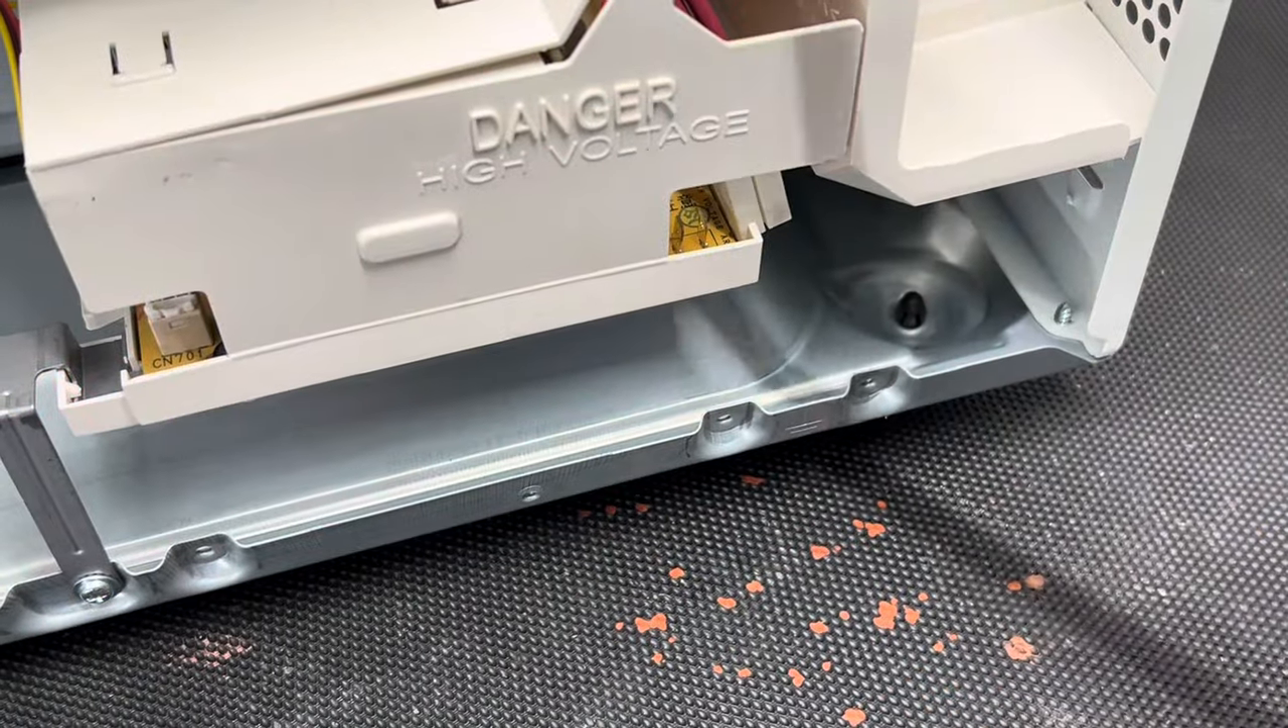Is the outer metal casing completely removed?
Yes.